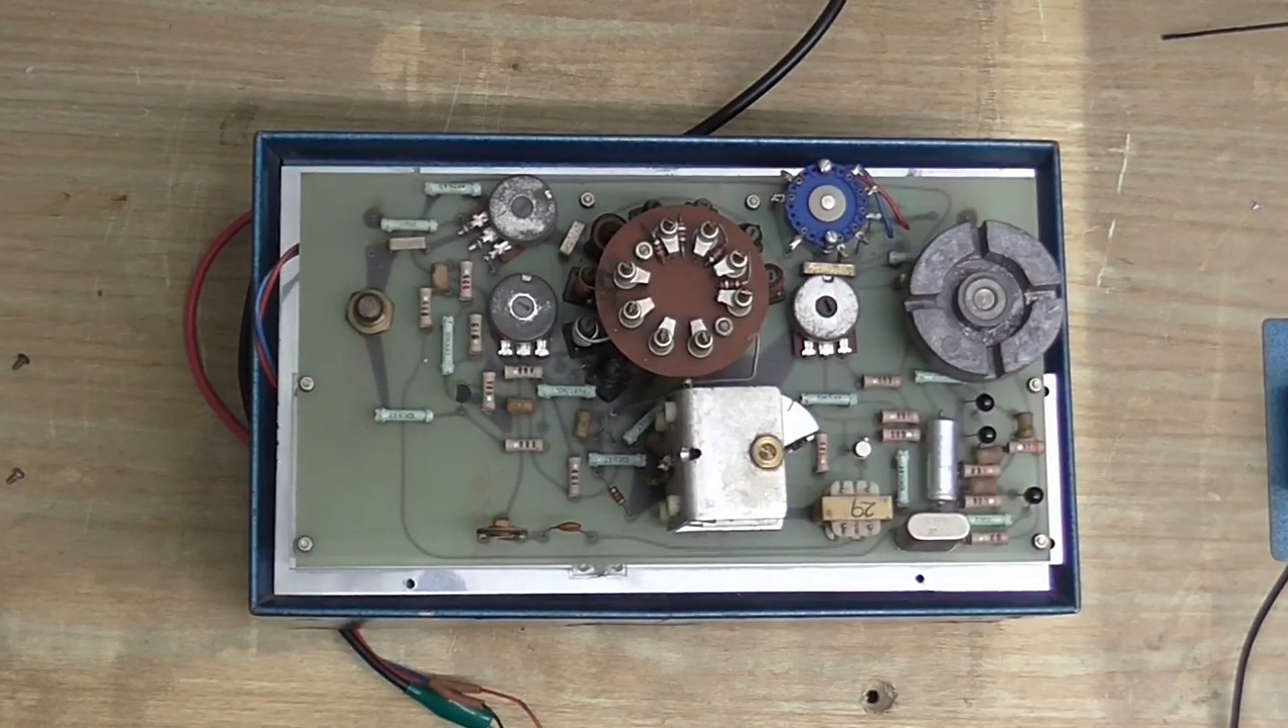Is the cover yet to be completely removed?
No.